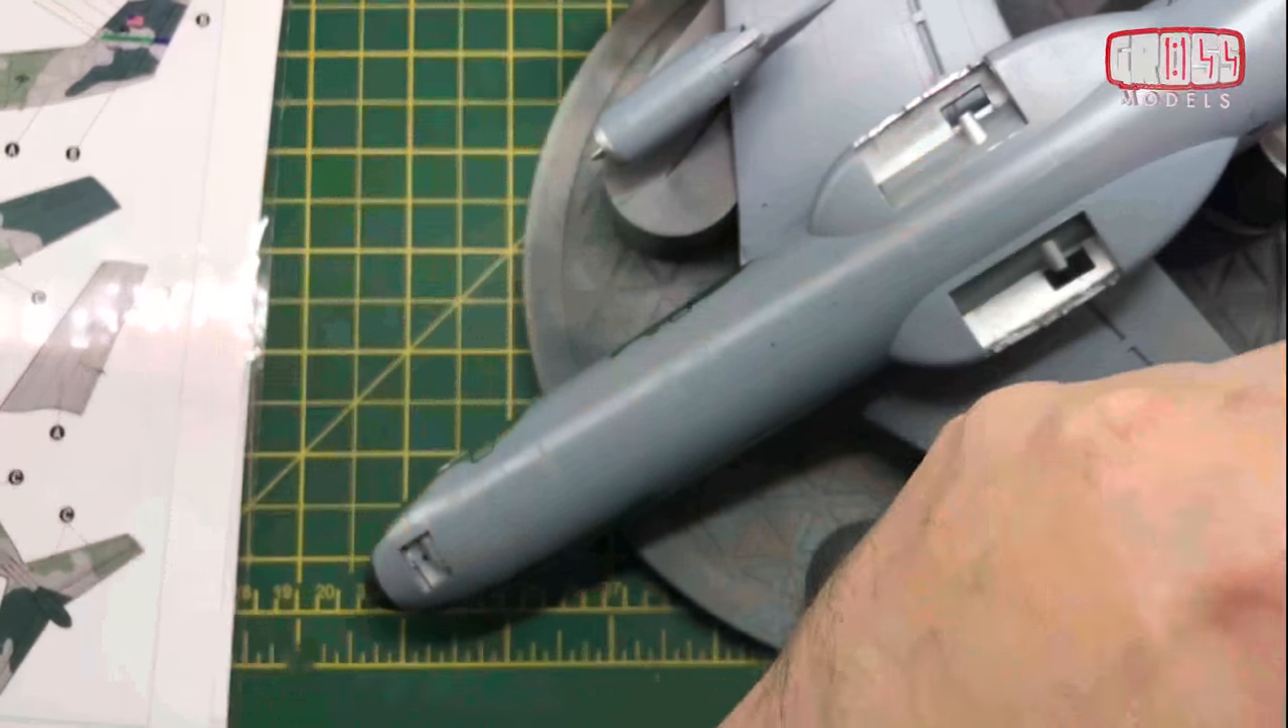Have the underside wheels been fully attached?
No.